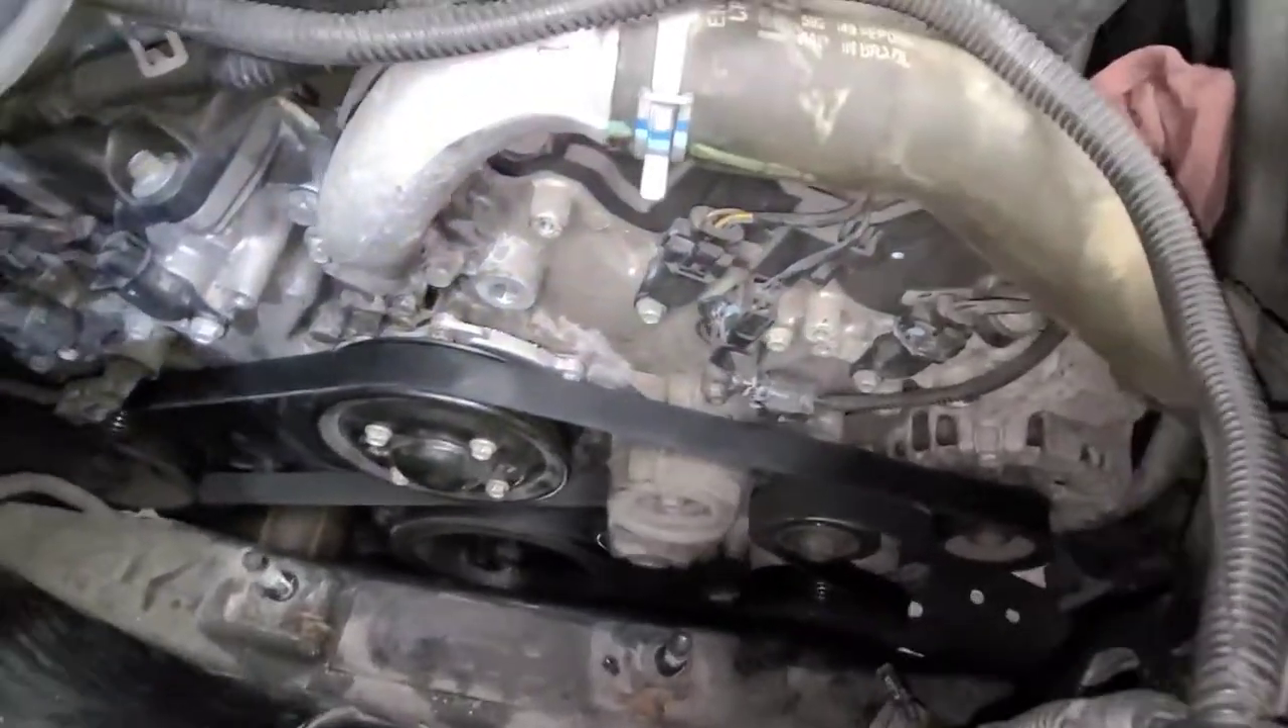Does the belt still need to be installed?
No.